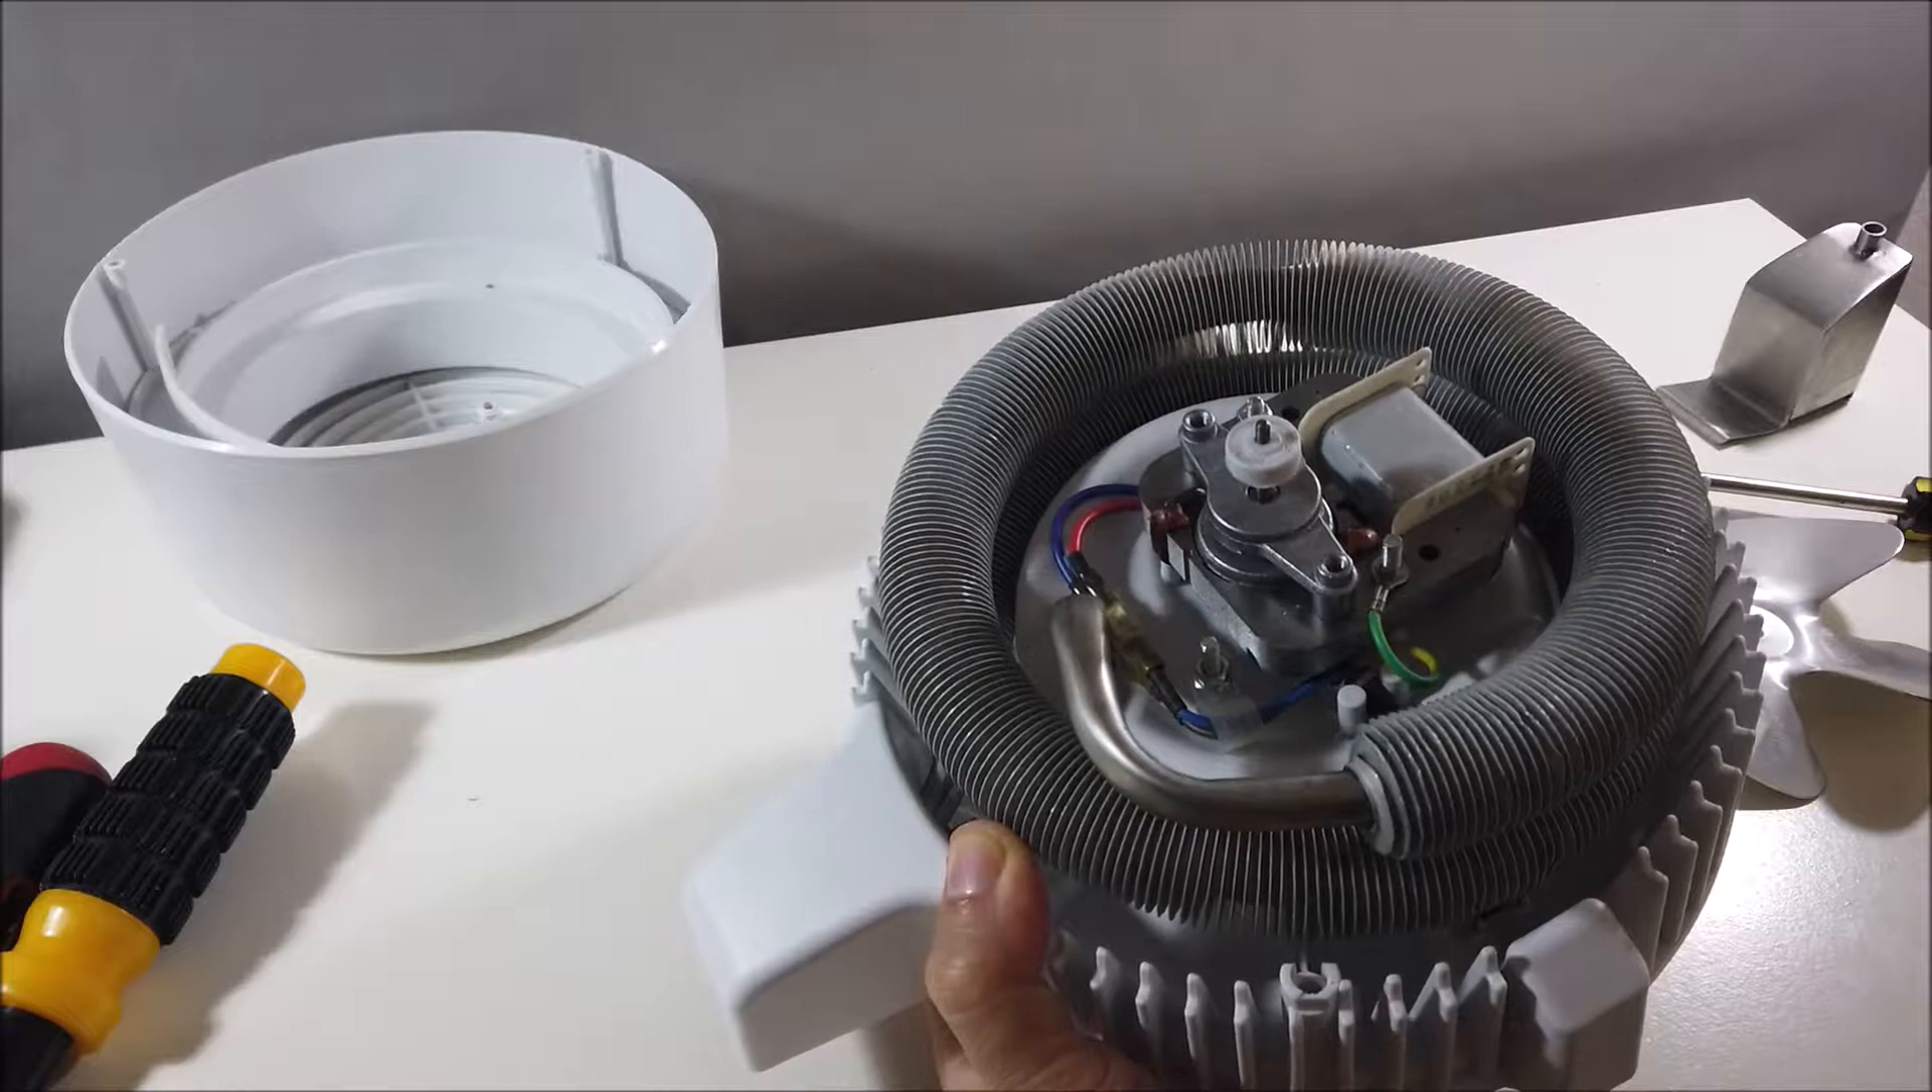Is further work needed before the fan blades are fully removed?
No.